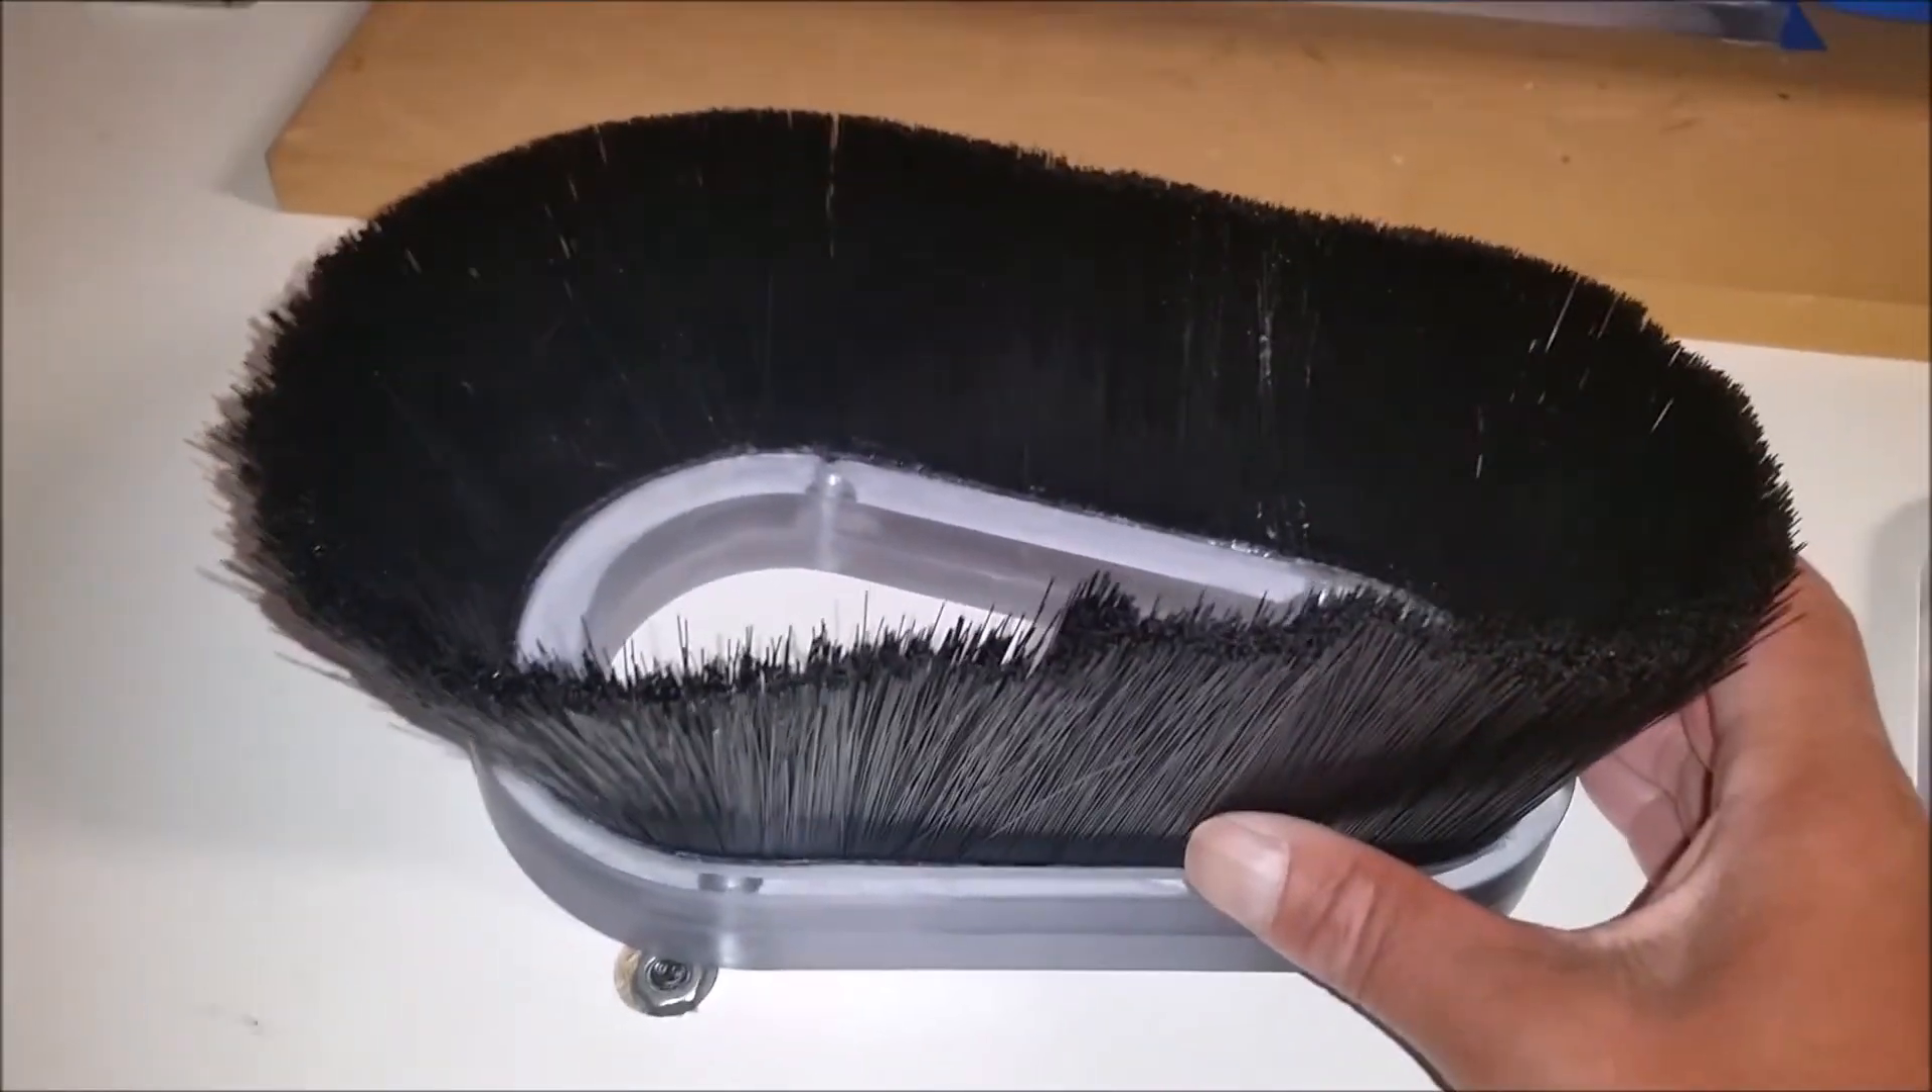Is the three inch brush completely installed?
Yes.